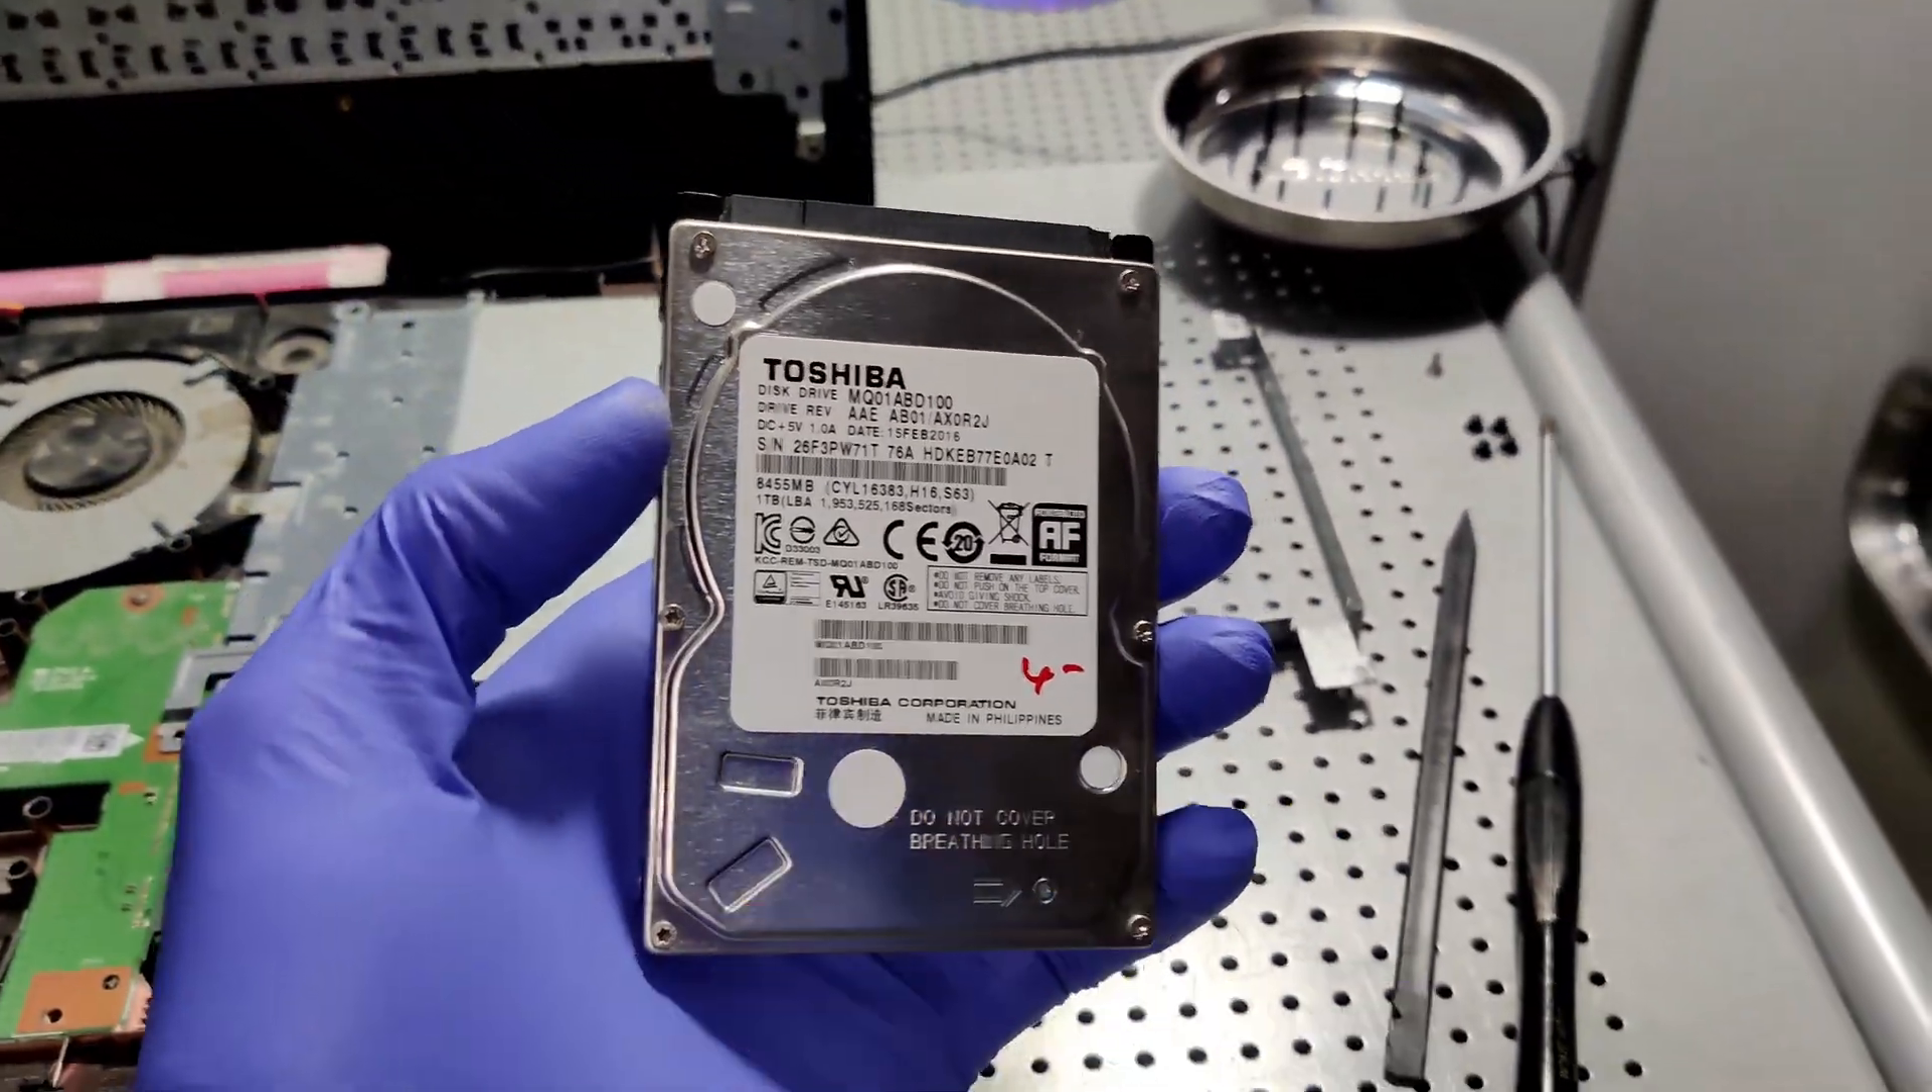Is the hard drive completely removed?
Yes.